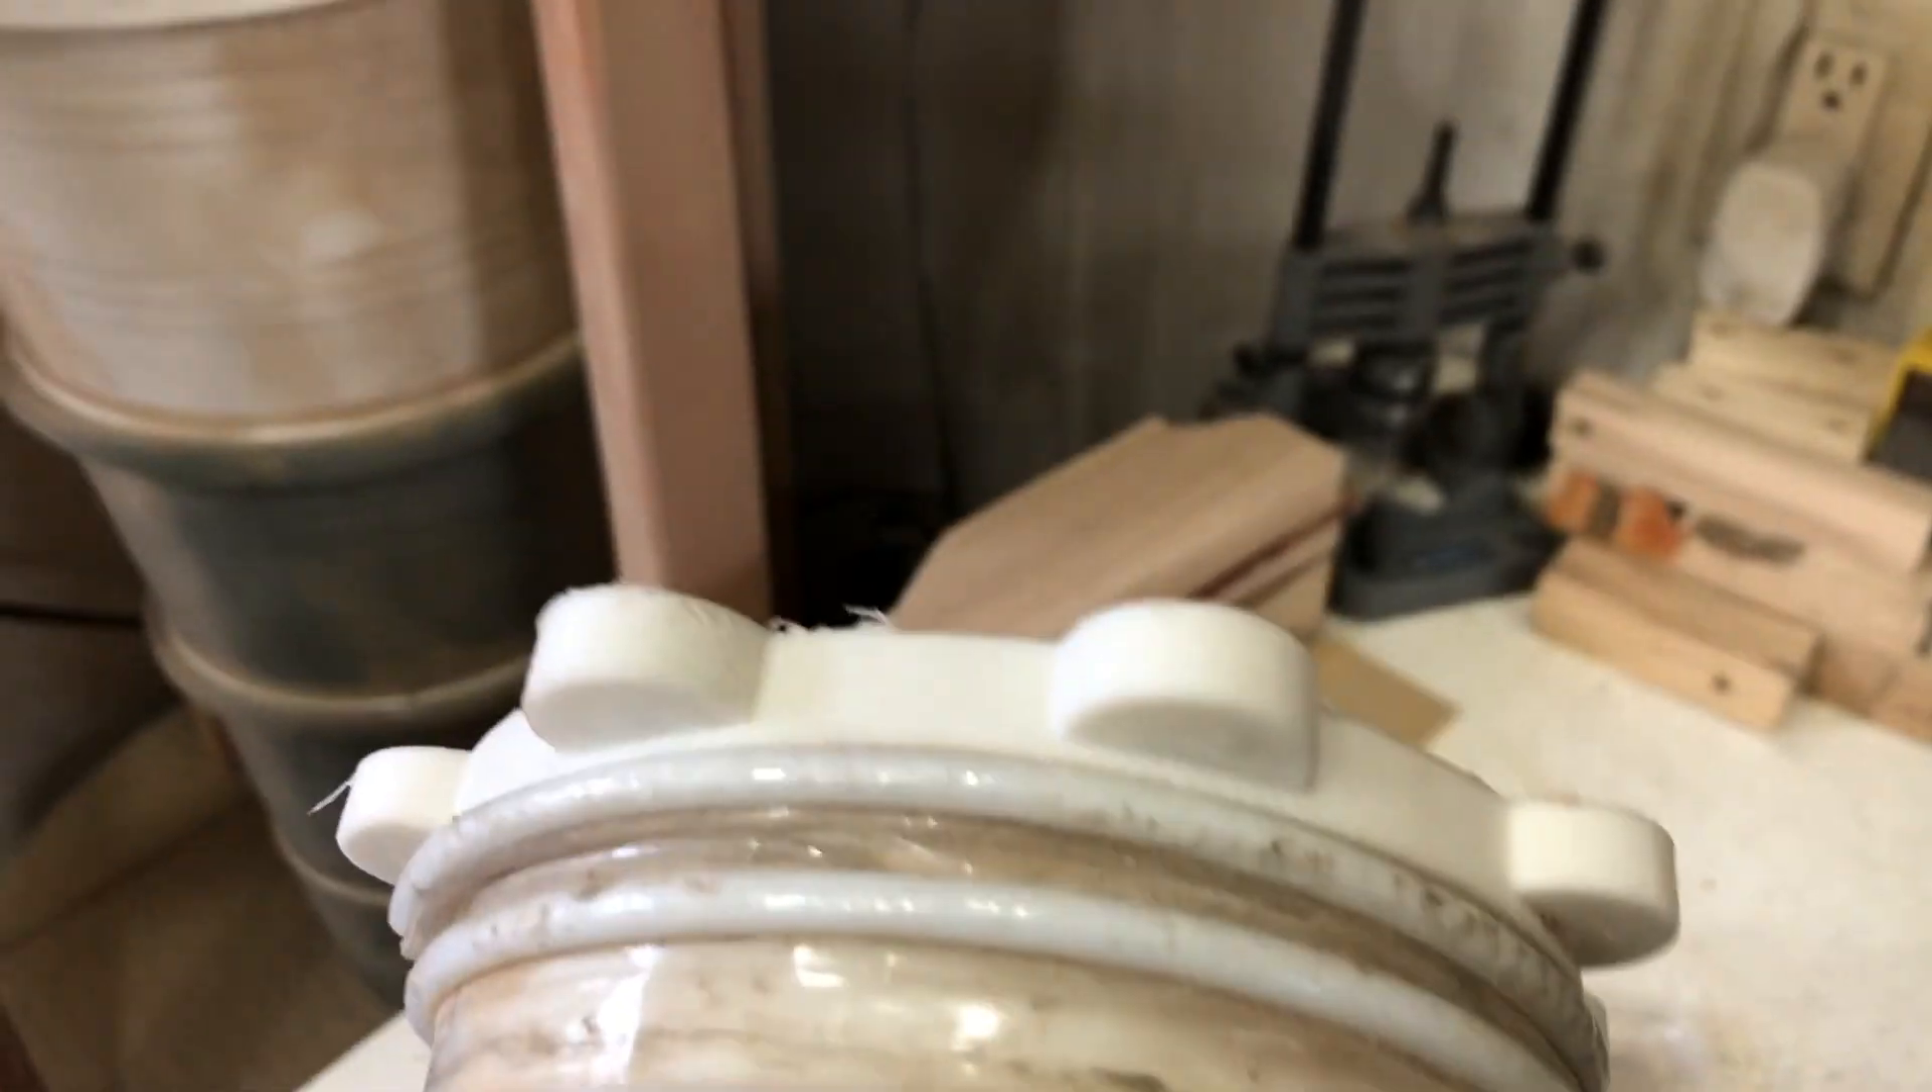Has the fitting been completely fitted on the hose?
Yes.